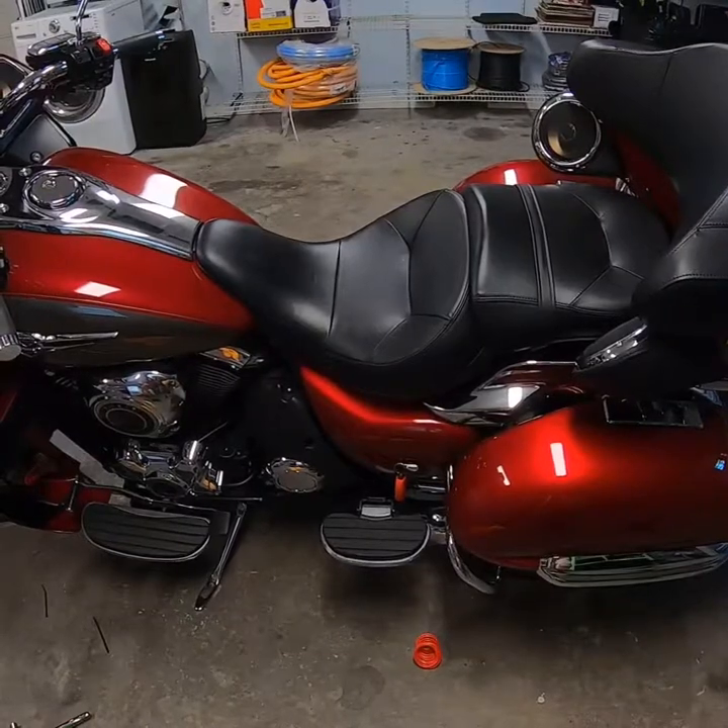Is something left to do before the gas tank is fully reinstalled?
No.